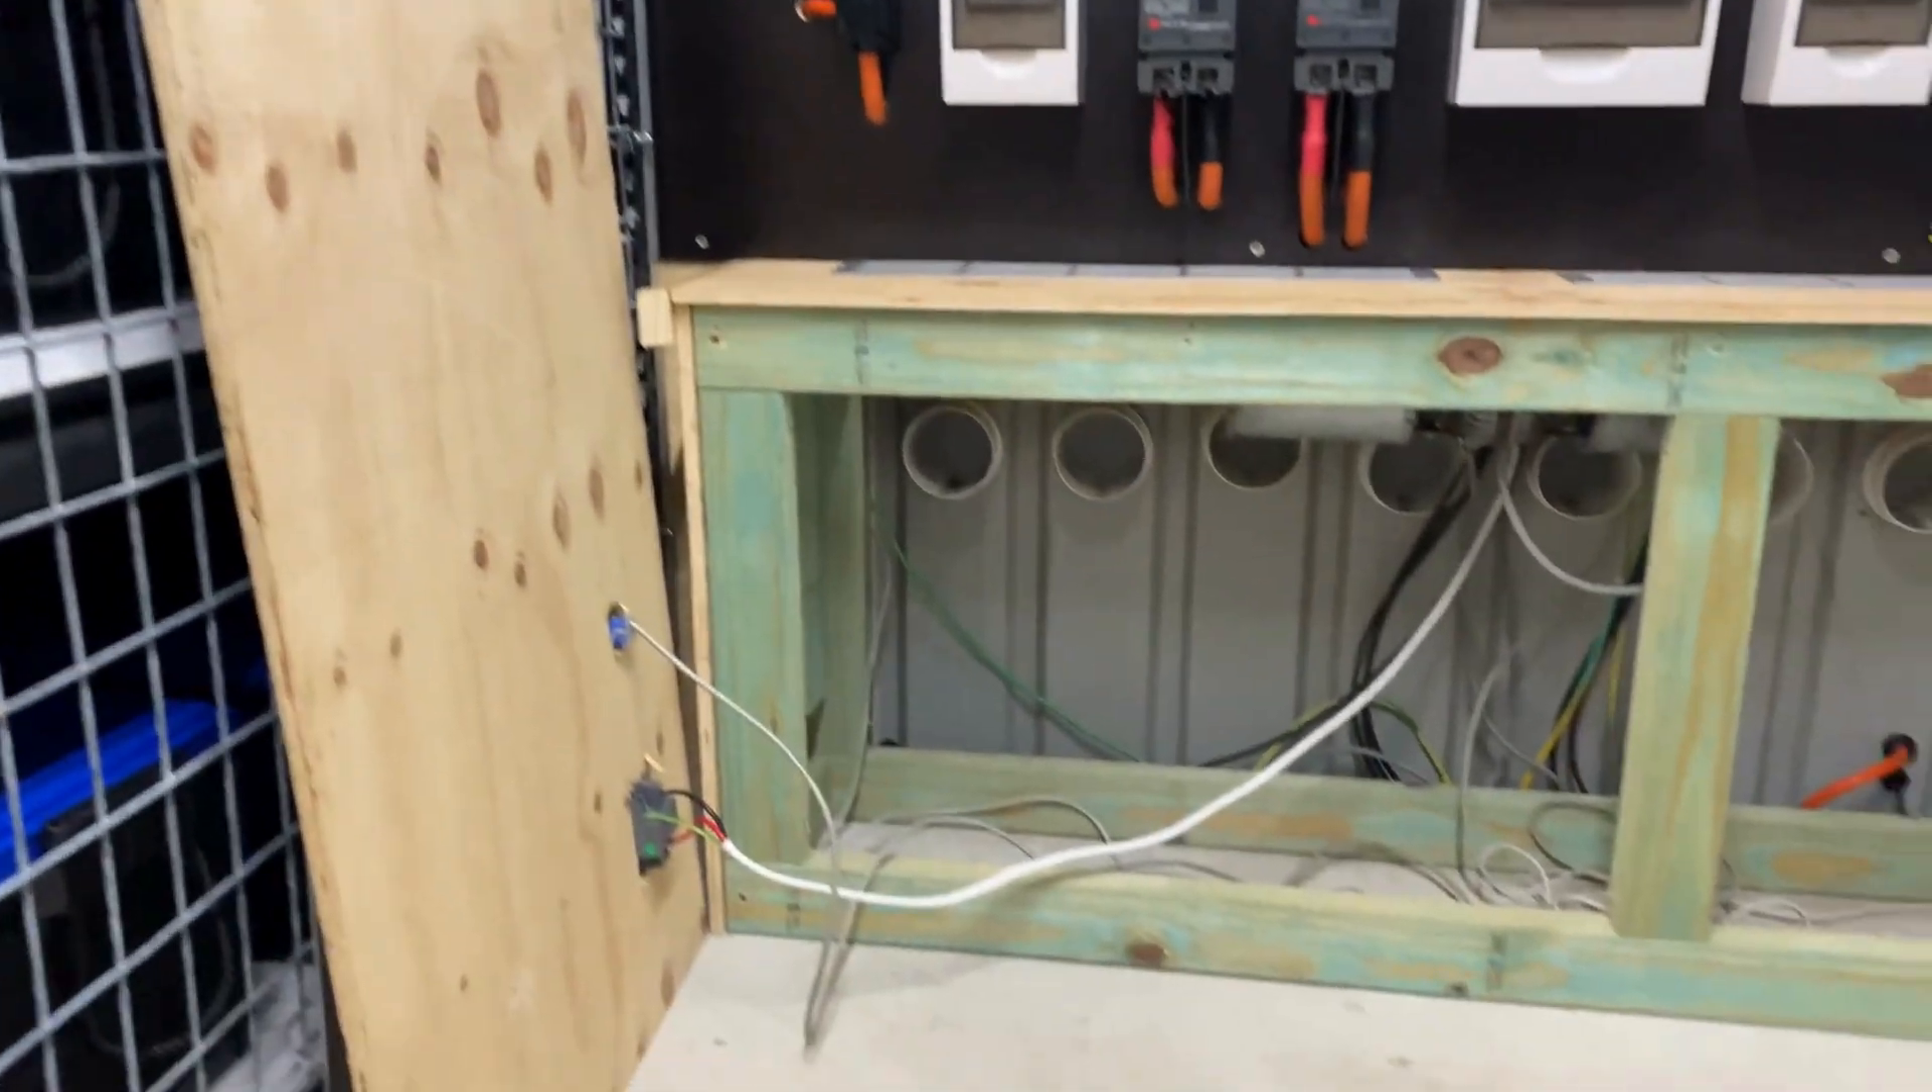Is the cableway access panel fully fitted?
No.